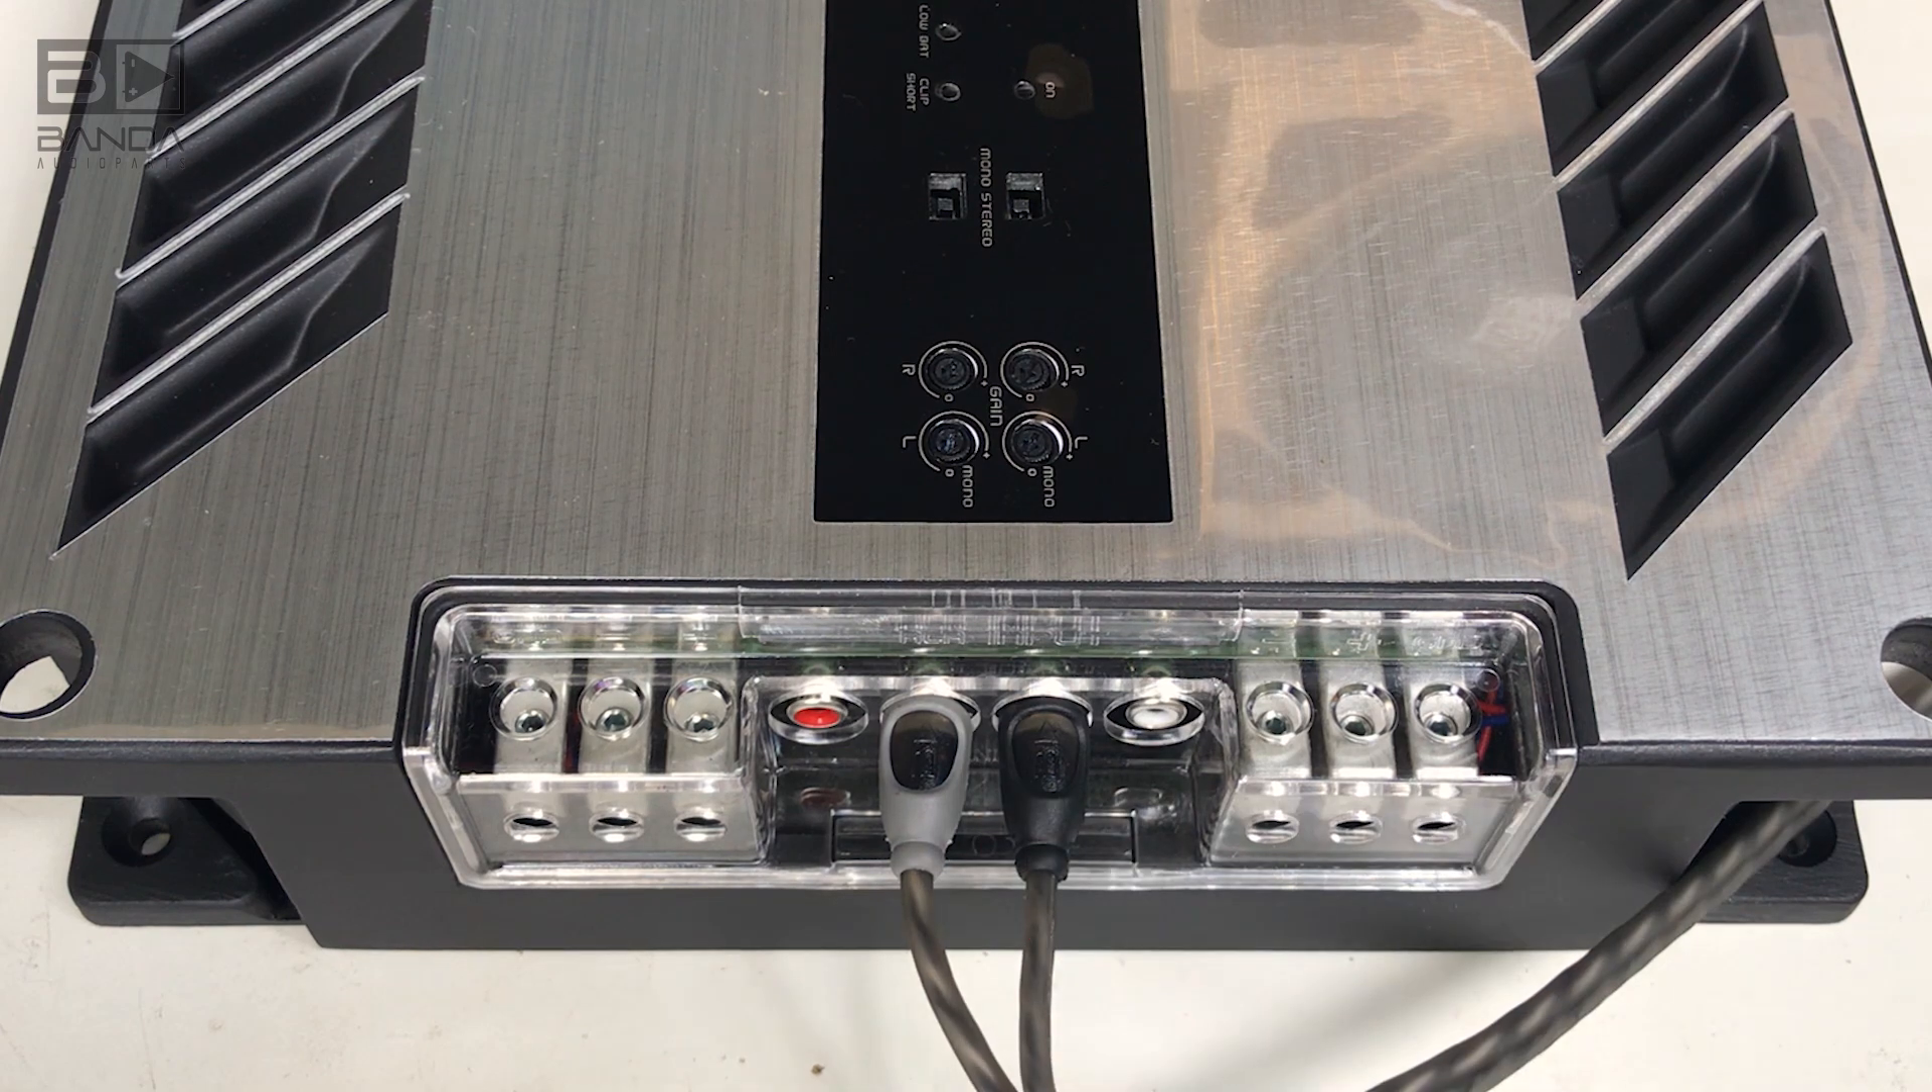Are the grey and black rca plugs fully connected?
Yes.